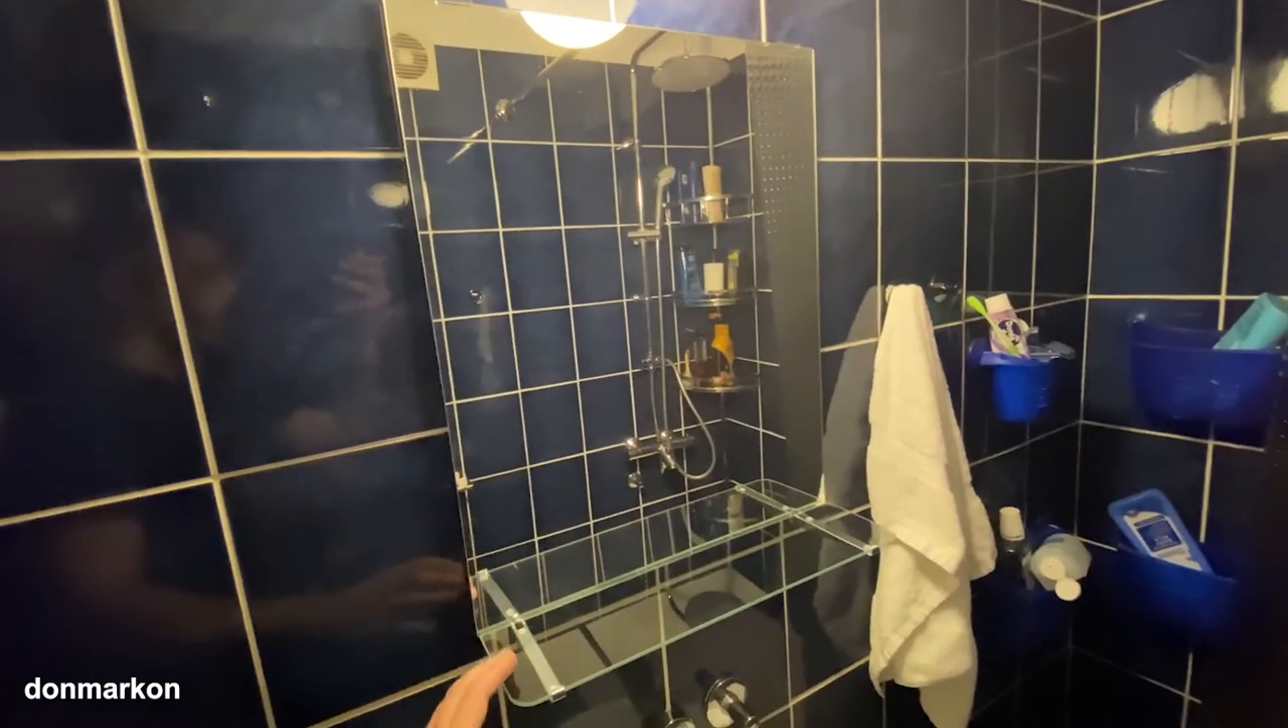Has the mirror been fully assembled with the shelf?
Yes.